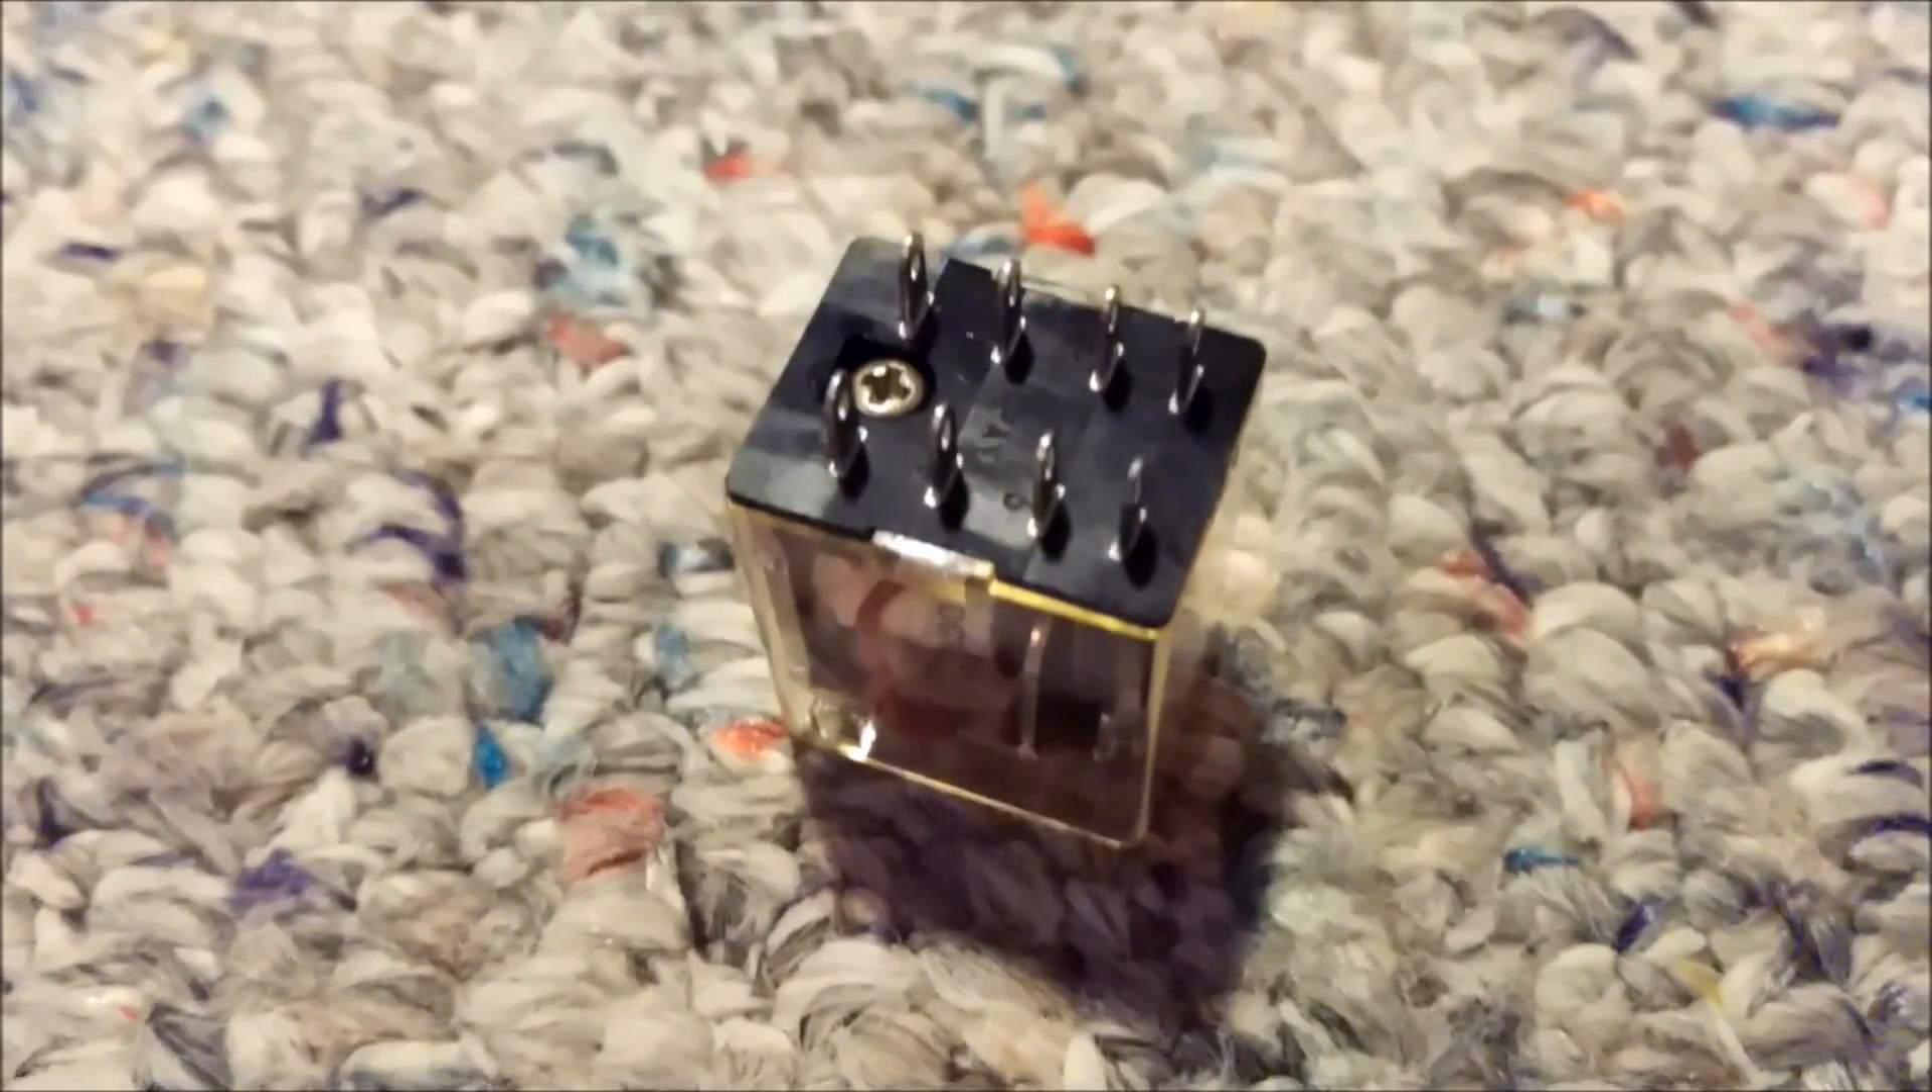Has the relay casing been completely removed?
No.